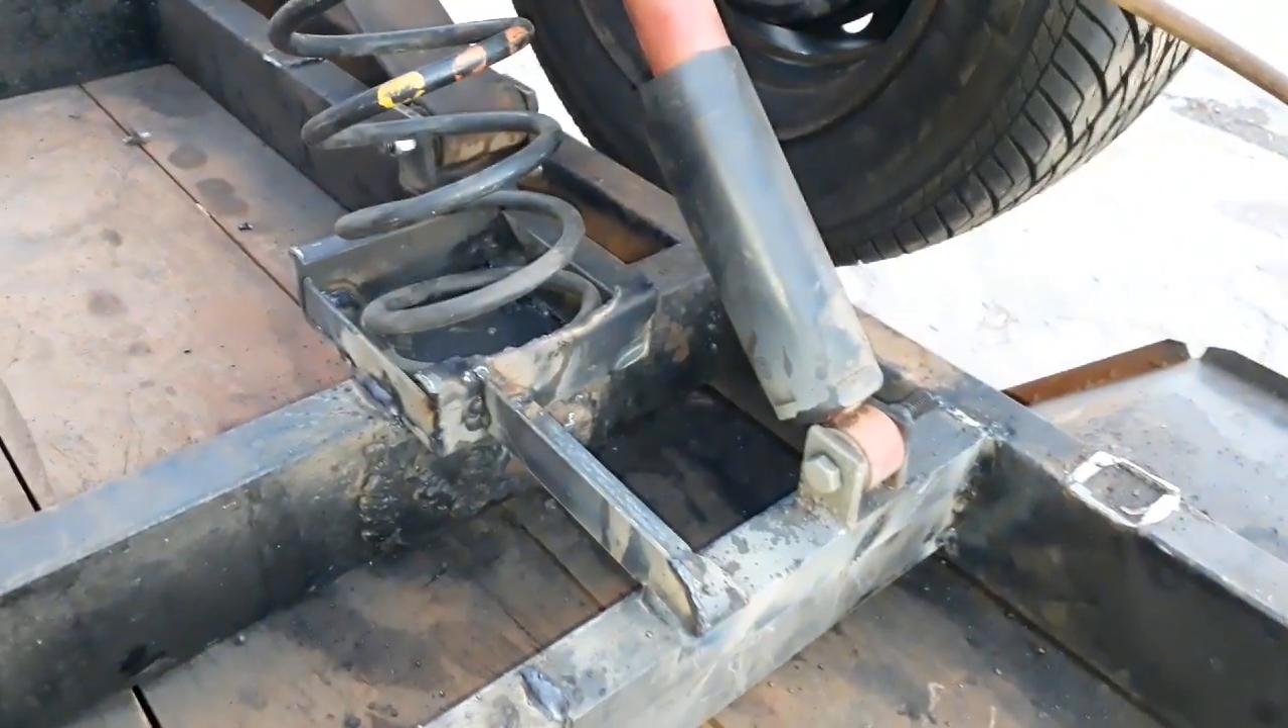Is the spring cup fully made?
Yes.